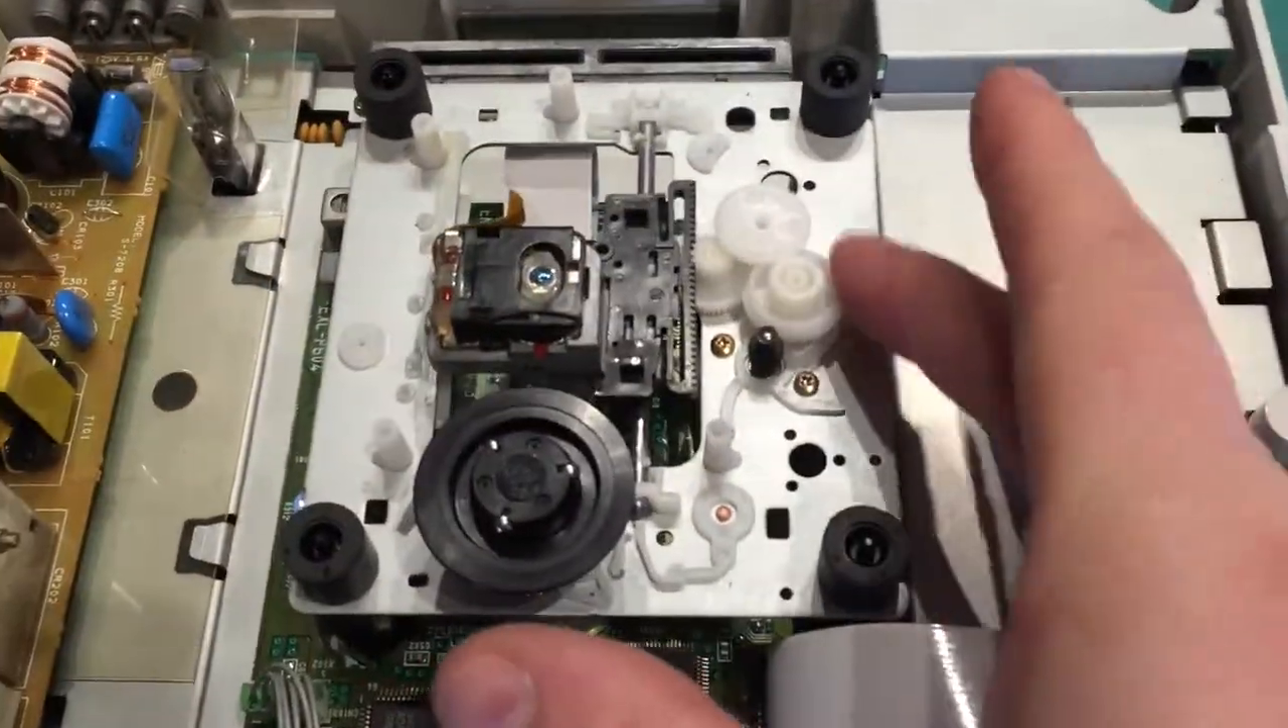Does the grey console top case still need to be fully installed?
Yes.